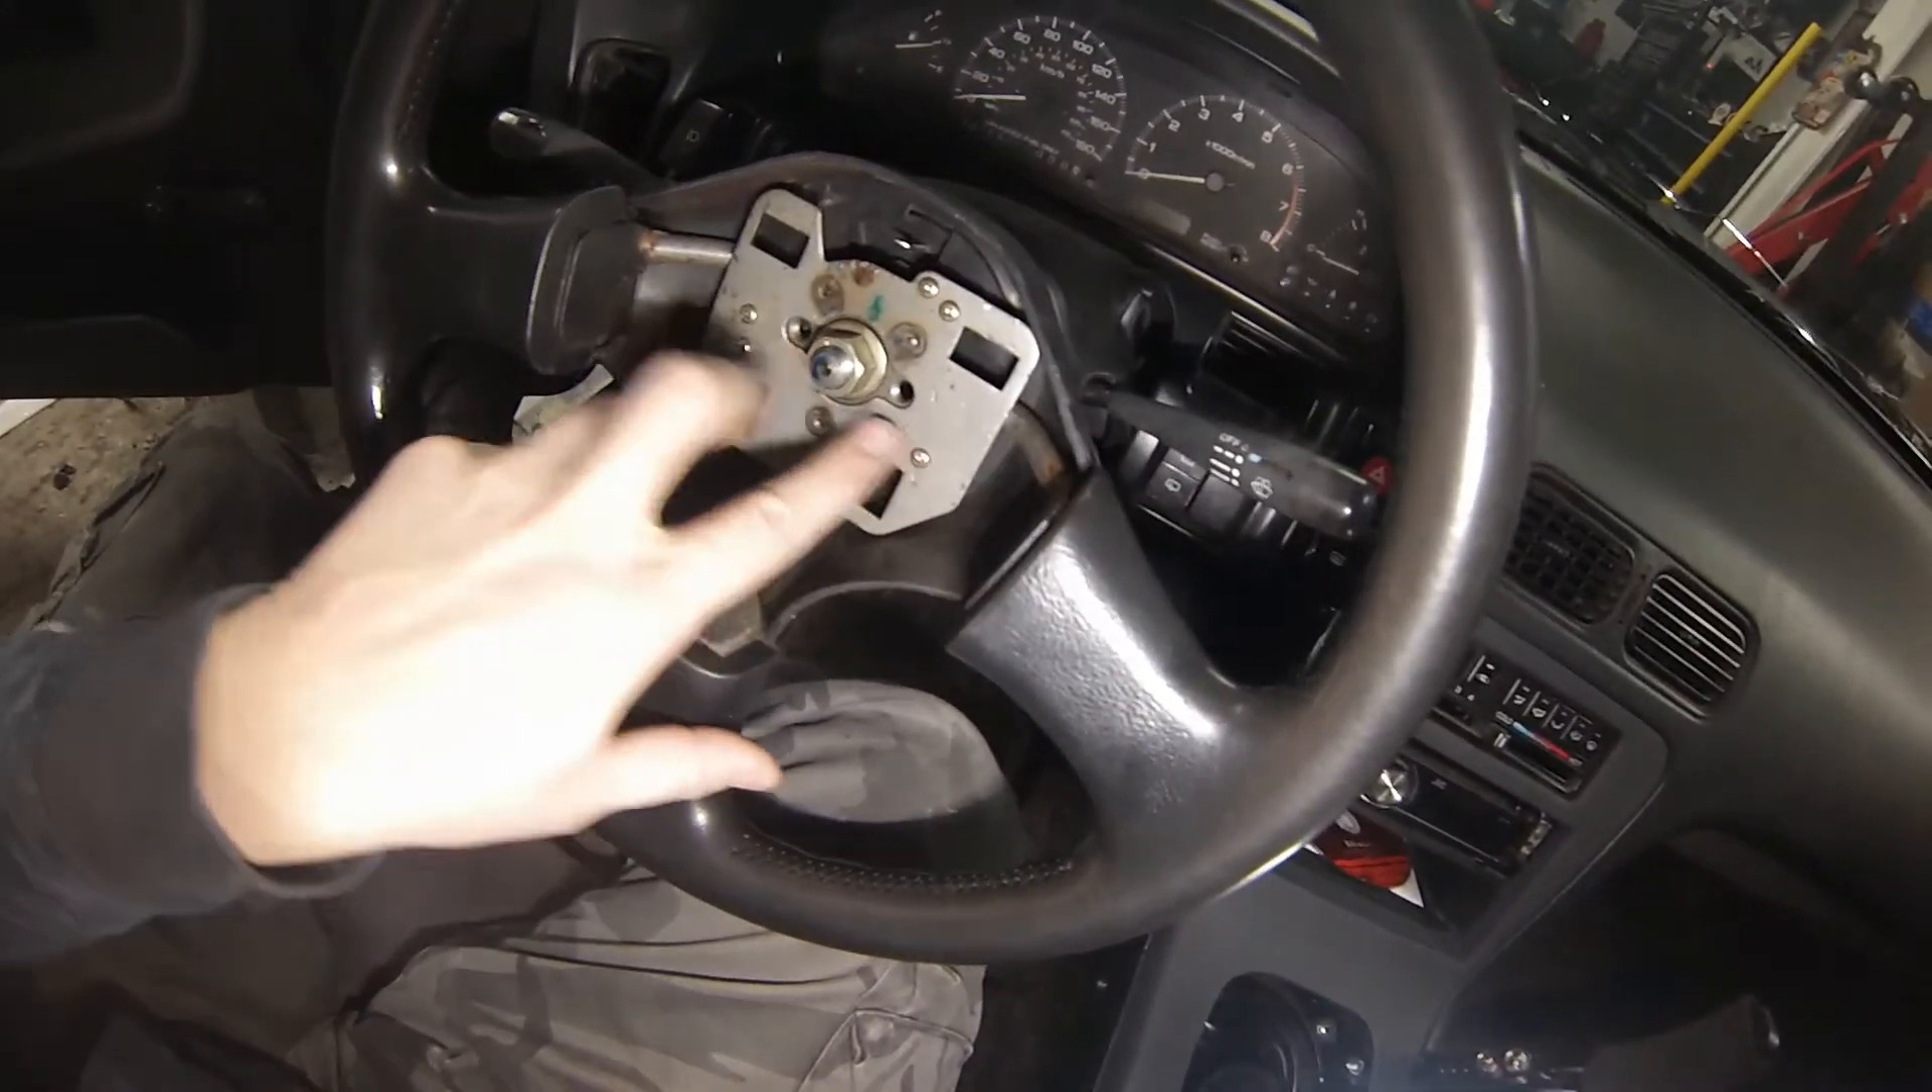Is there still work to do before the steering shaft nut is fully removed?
Yes.